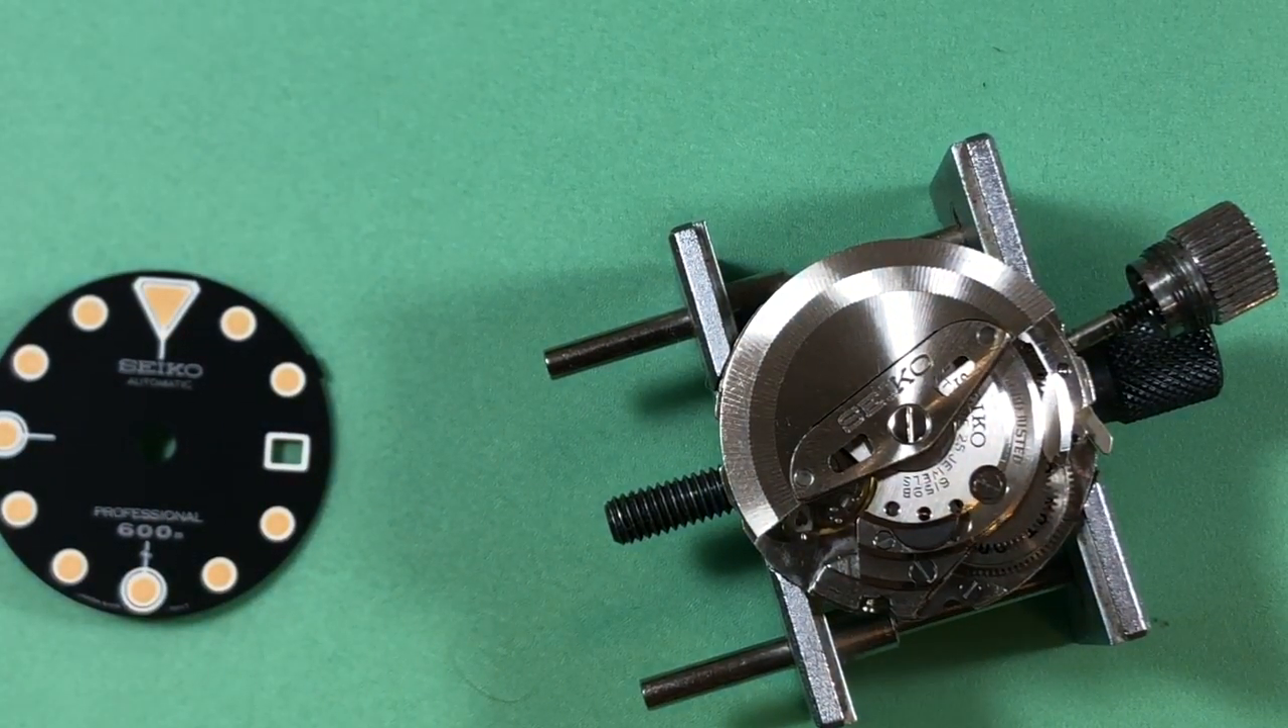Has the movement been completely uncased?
Yes.